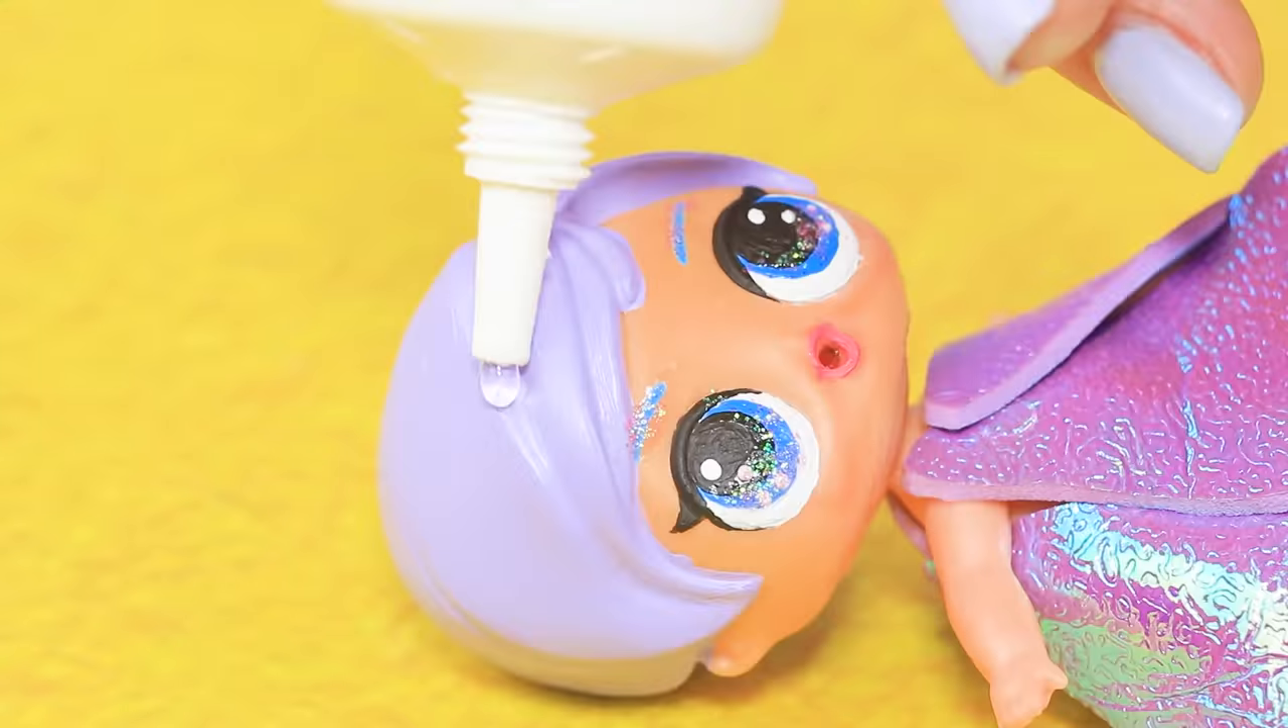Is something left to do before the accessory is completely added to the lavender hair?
Yes.